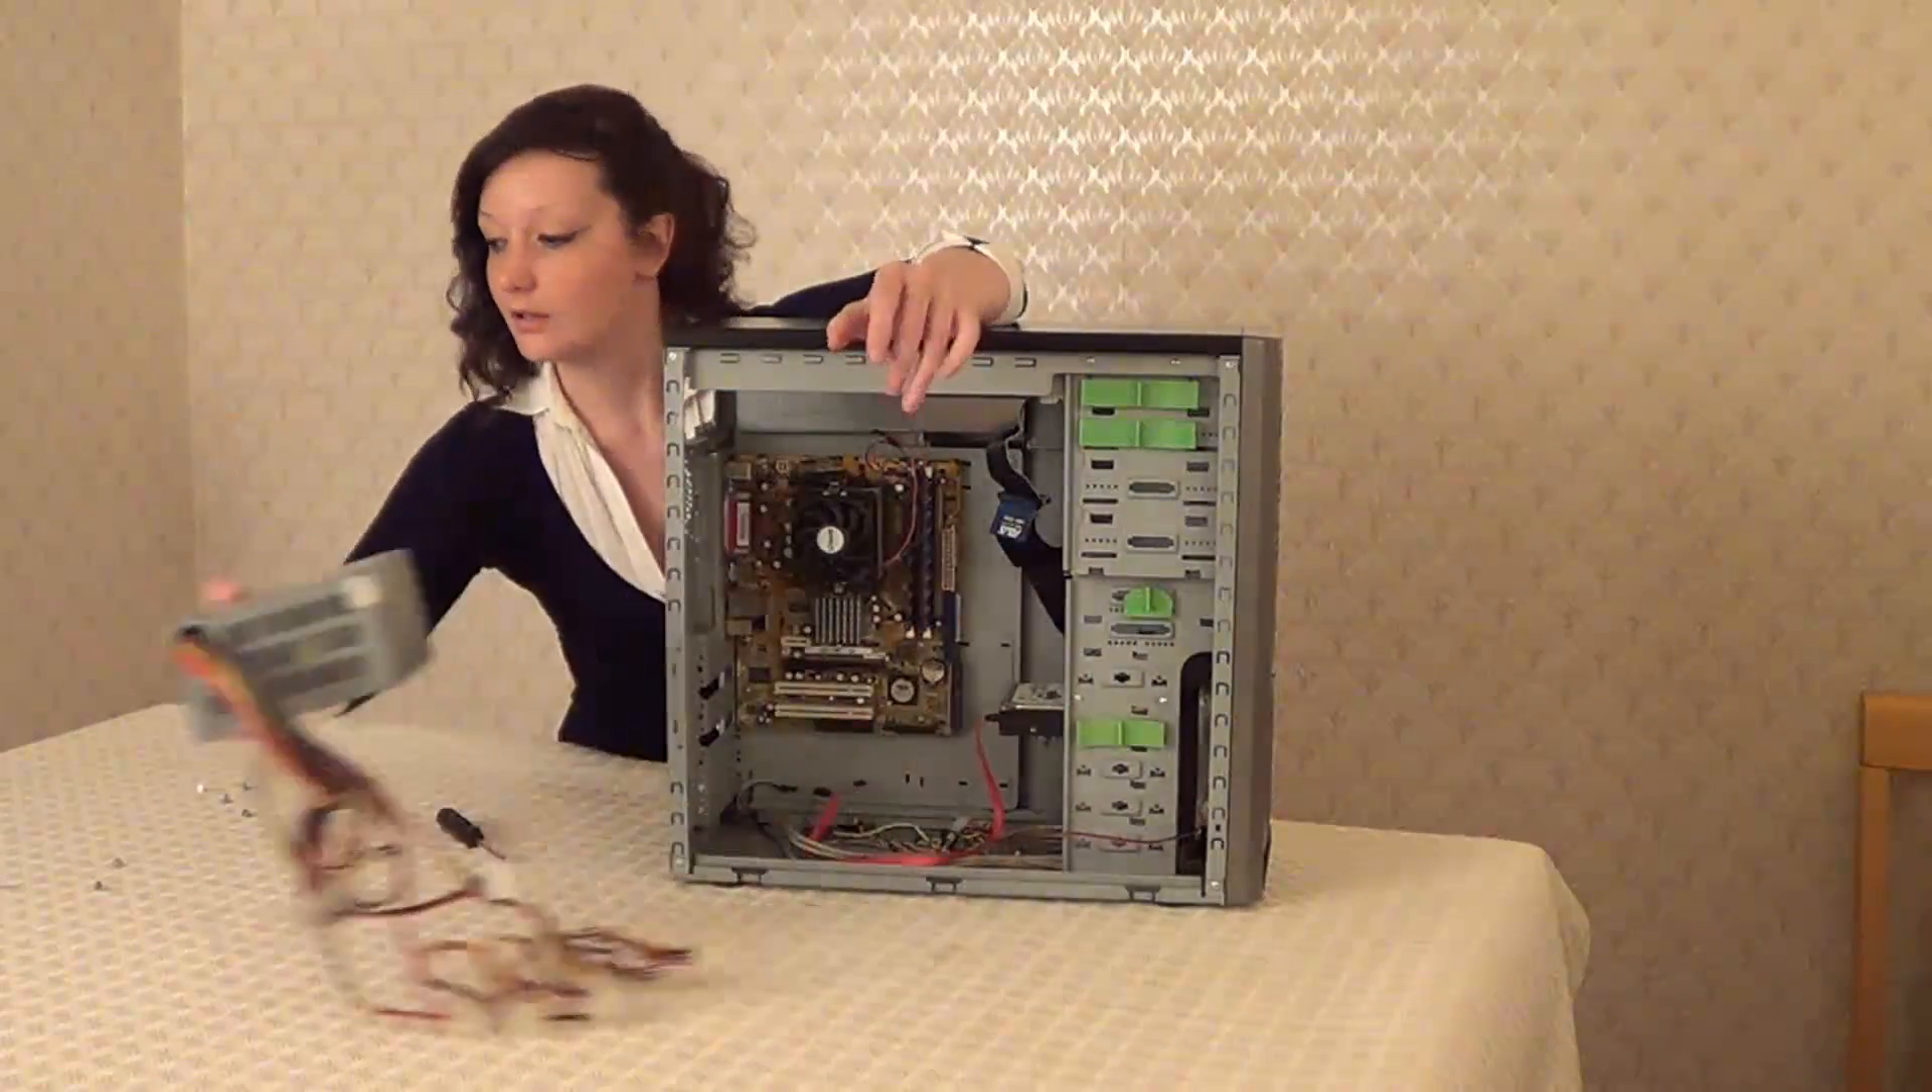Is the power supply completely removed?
Yes.